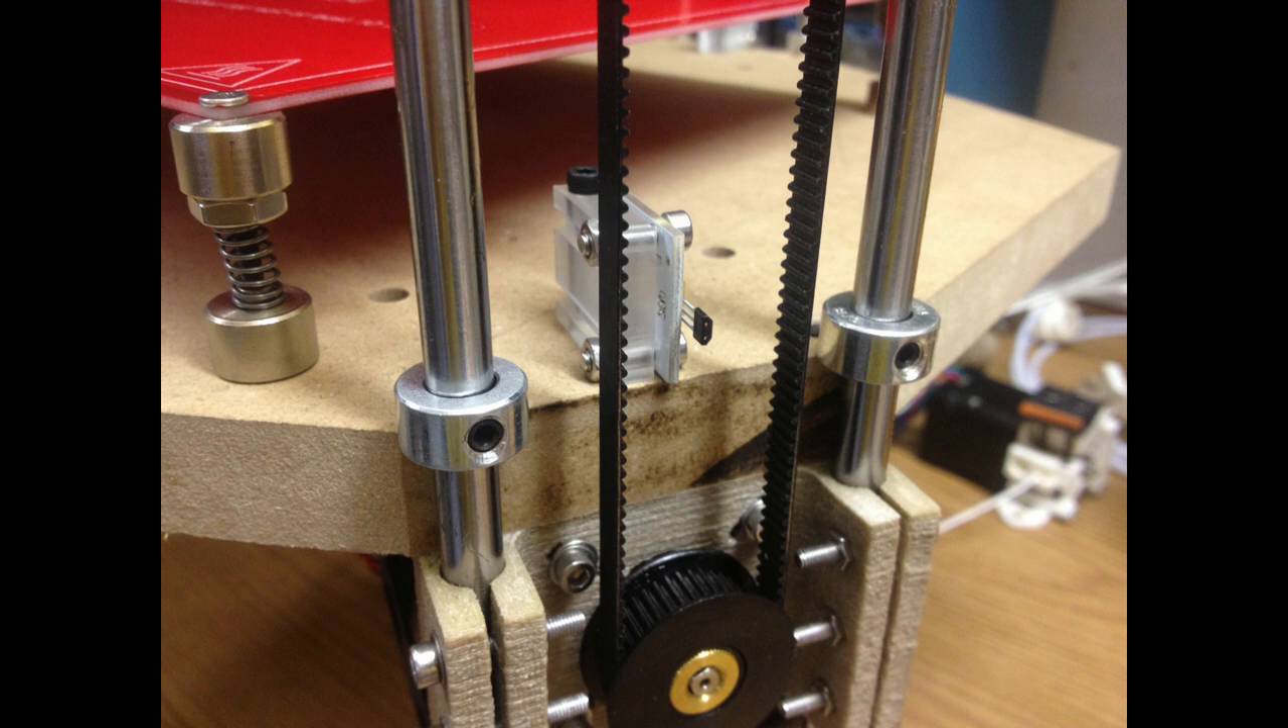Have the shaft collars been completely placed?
Yes.